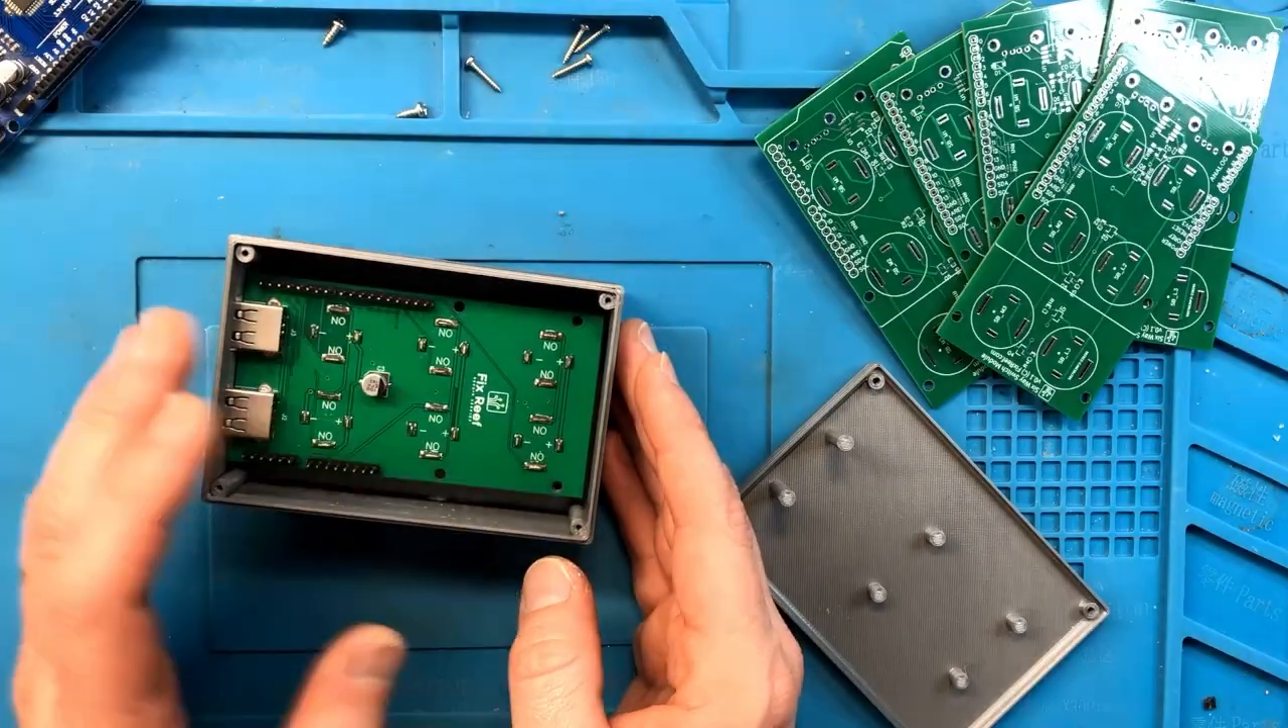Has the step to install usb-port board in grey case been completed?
Yes.